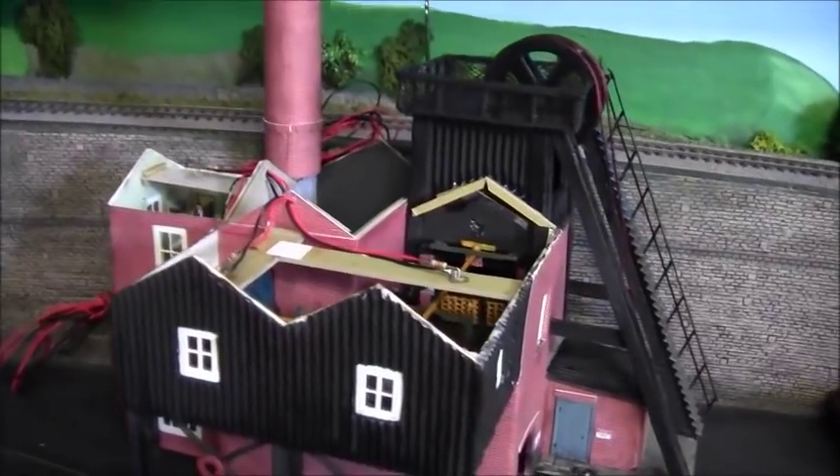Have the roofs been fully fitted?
No.